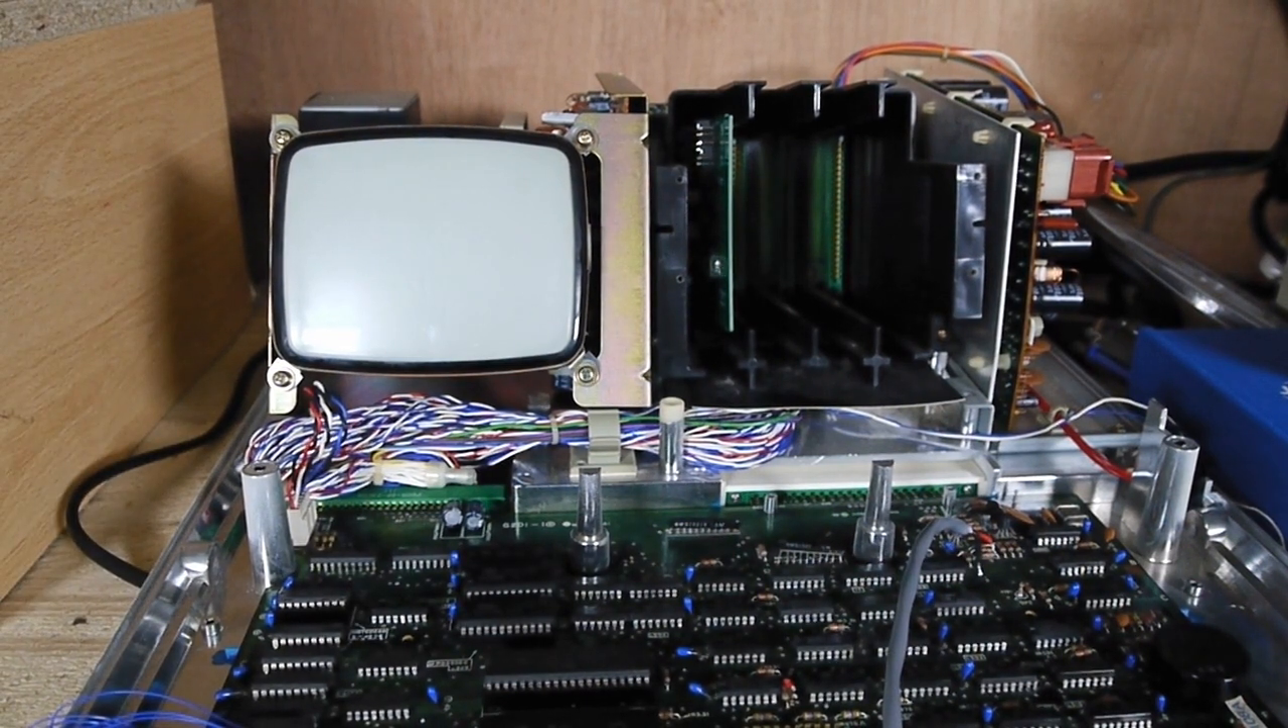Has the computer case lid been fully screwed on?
No.